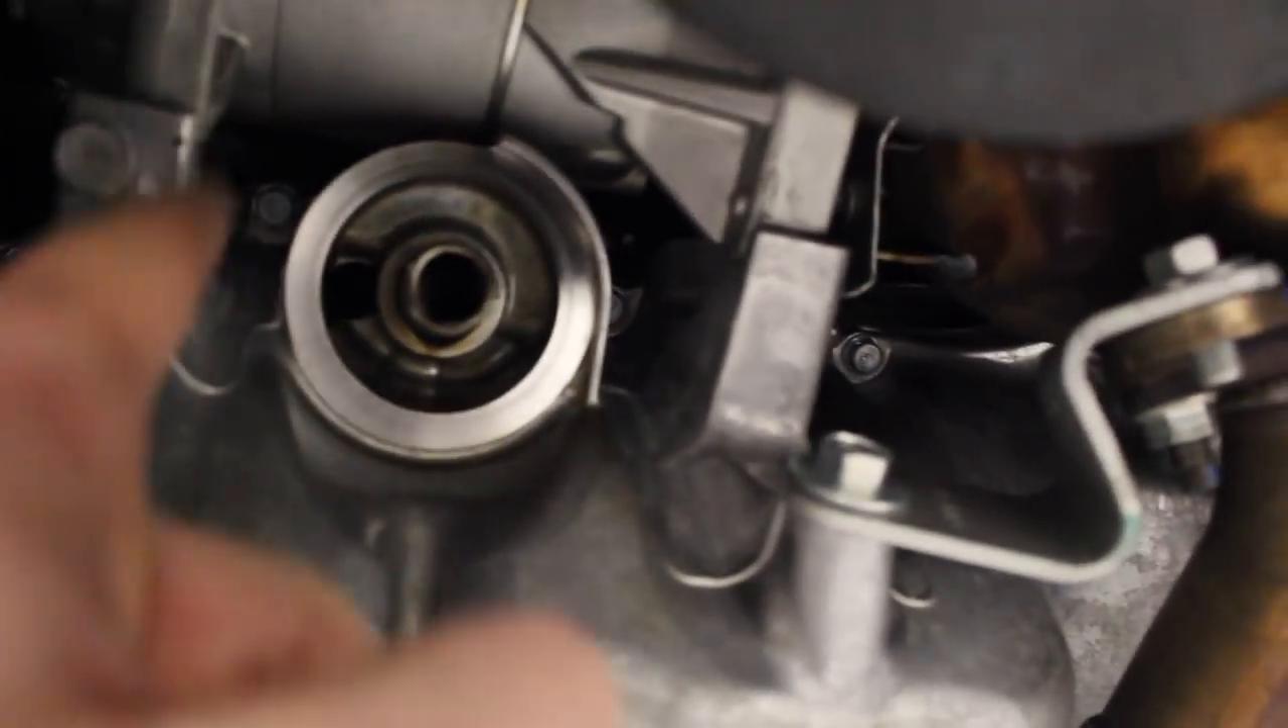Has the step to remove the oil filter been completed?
Yes.